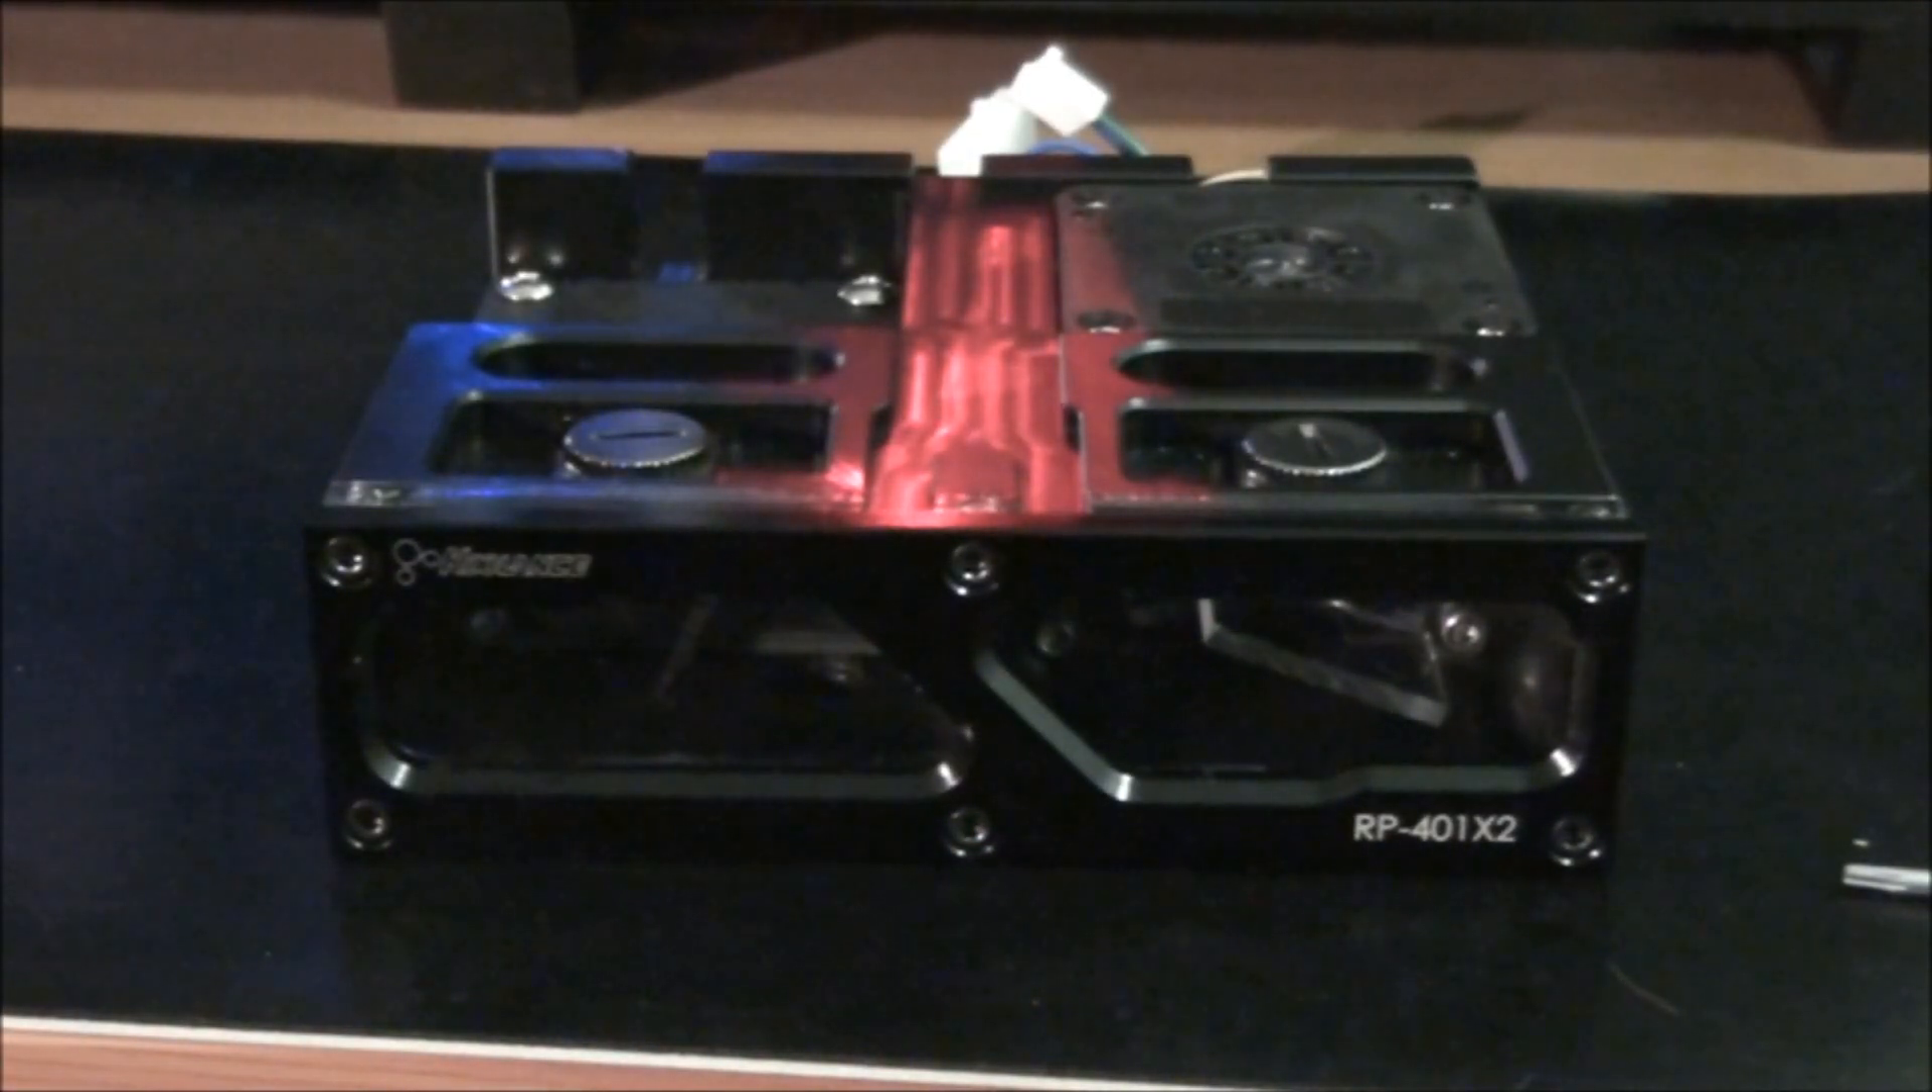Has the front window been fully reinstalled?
Yes.